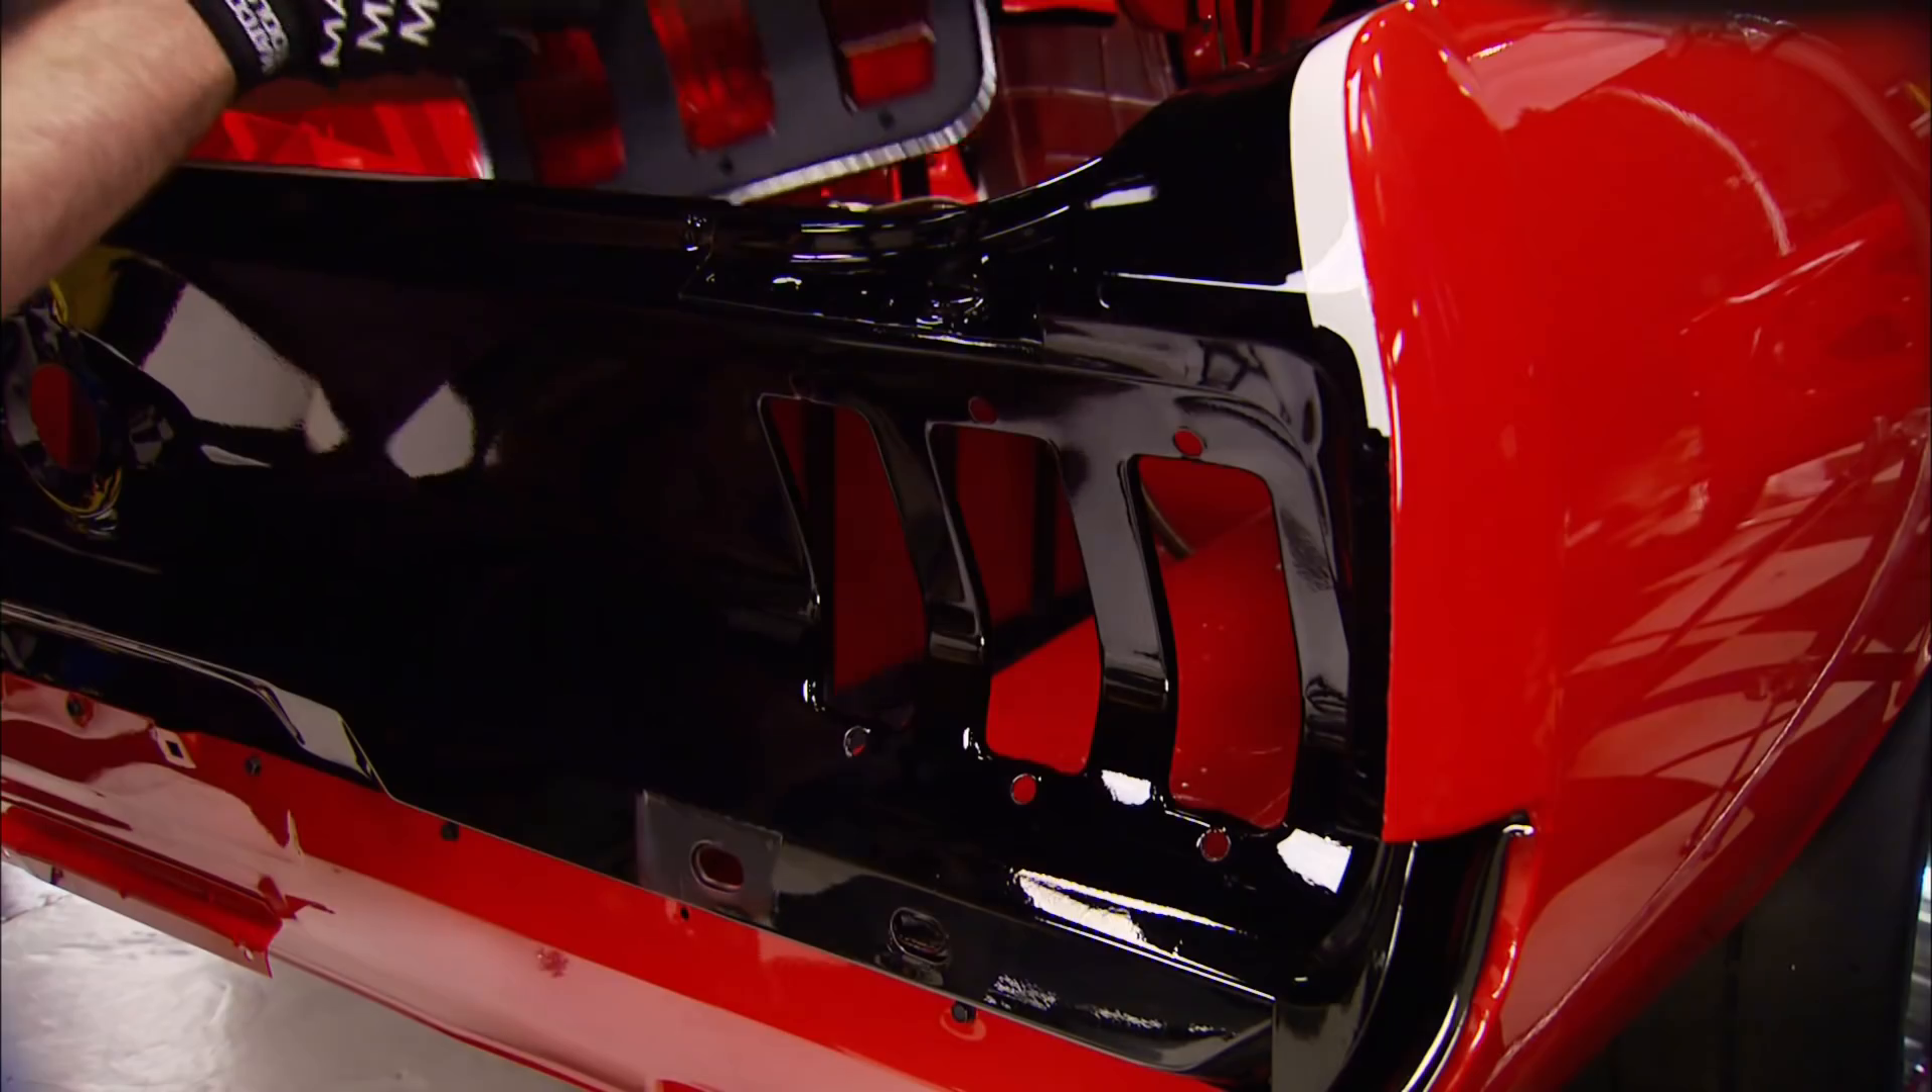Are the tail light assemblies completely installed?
No.